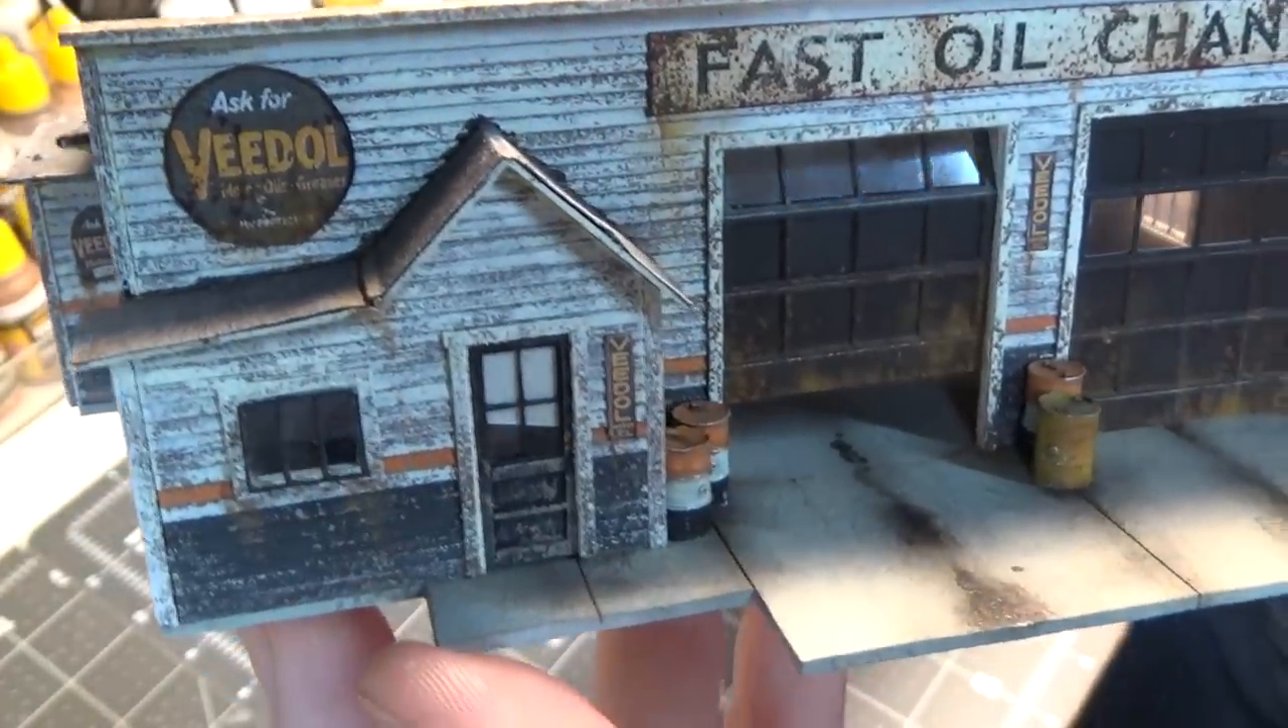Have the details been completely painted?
Yes.